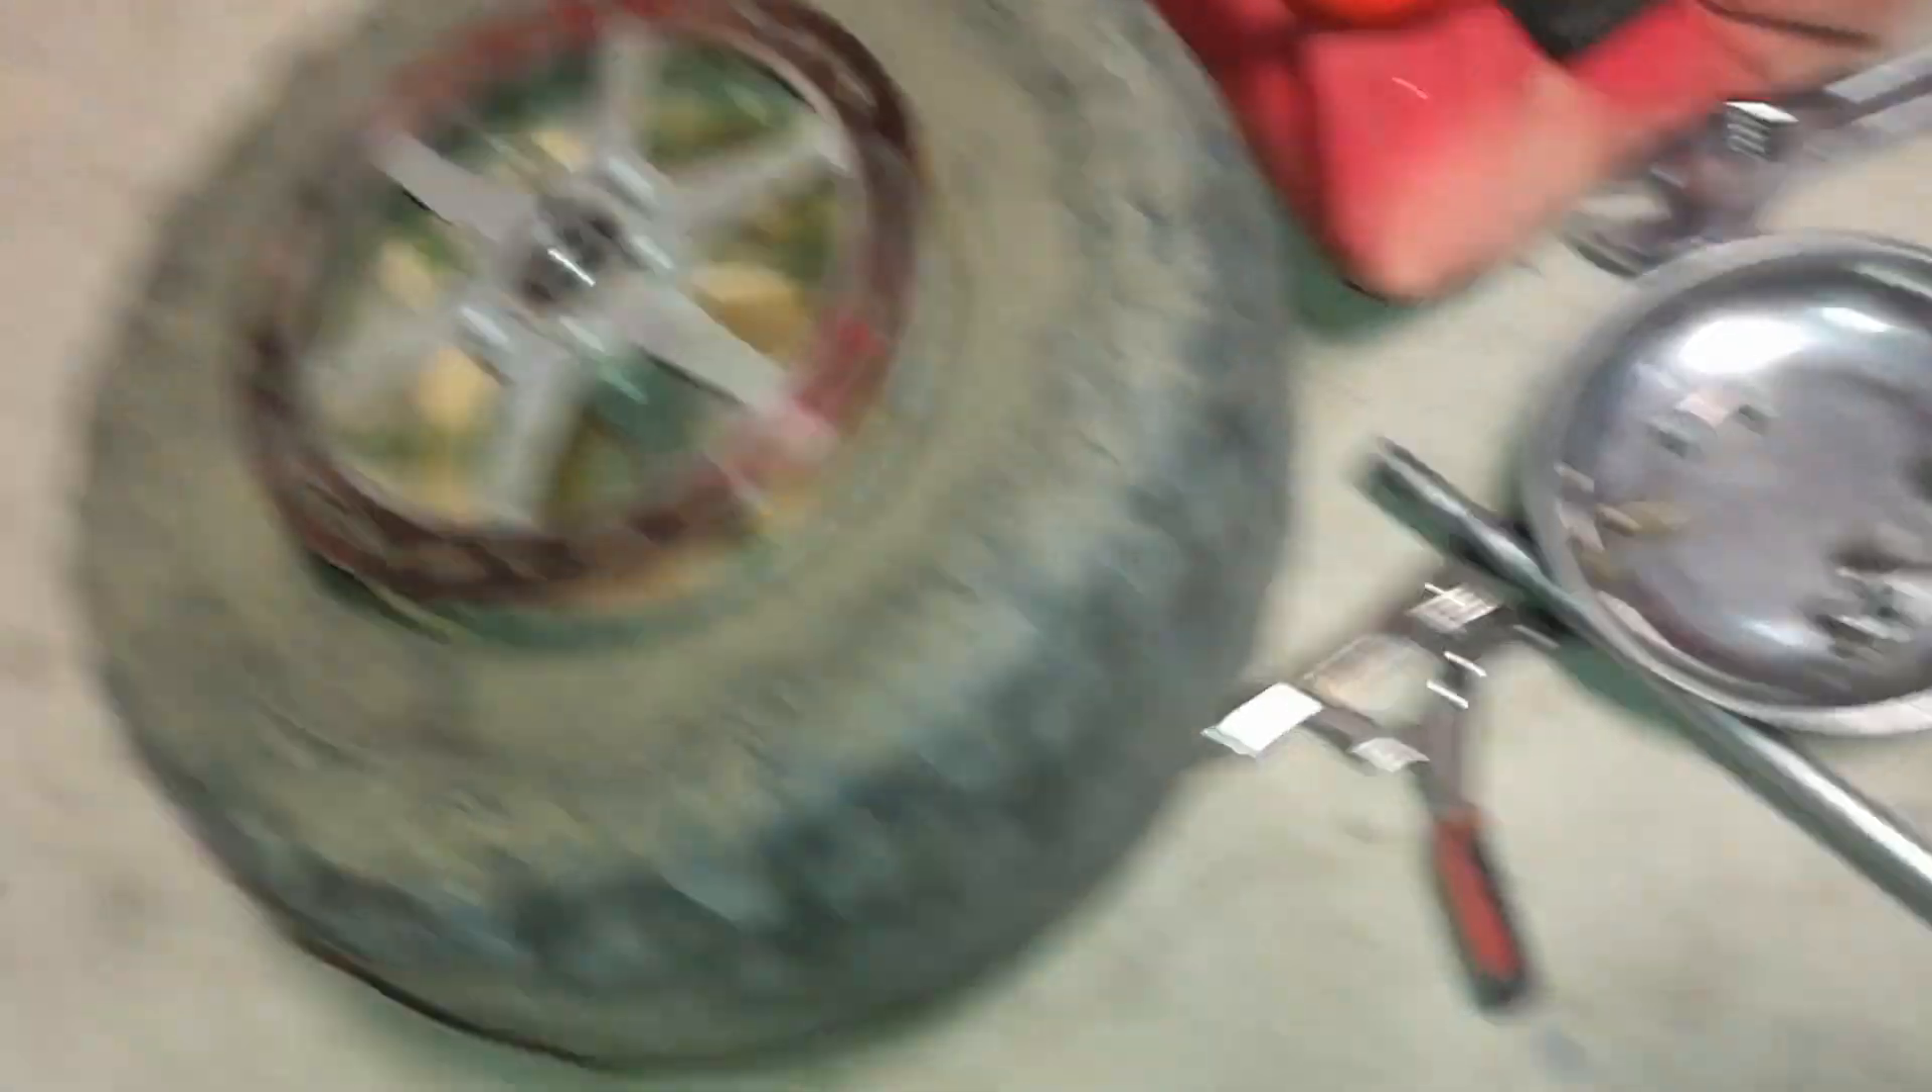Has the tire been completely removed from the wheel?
No.